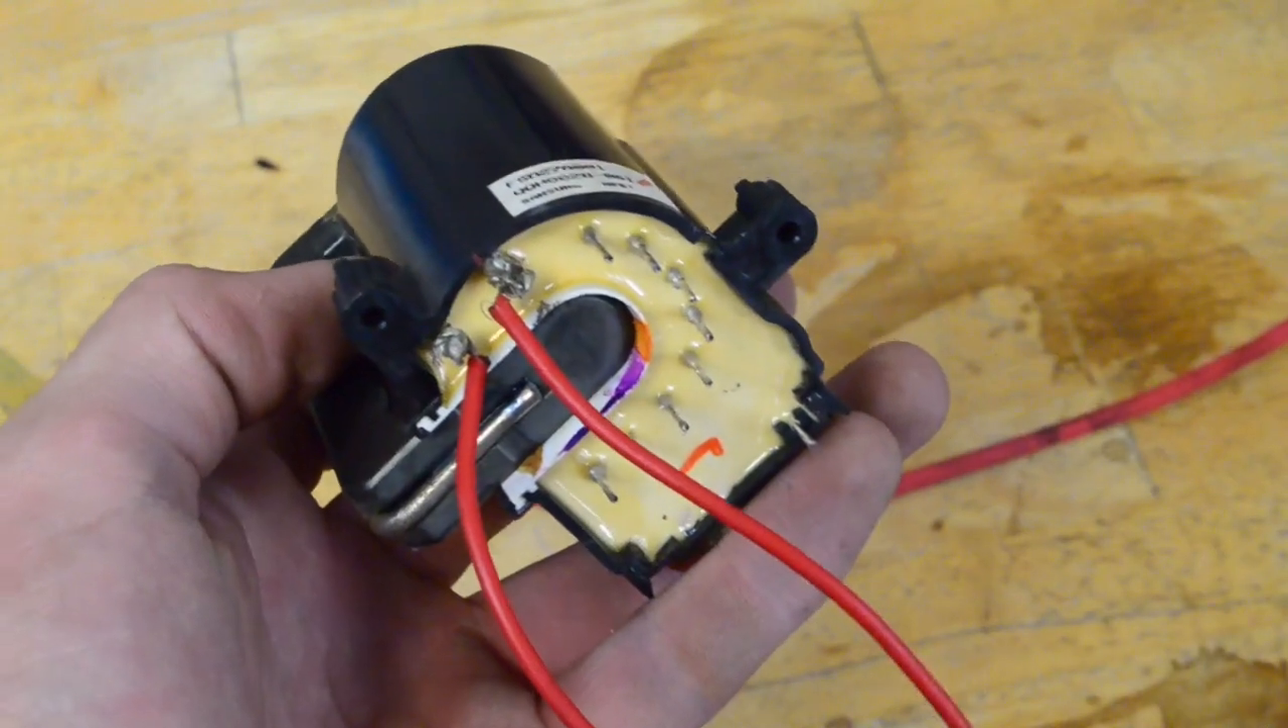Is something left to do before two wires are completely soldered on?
No.